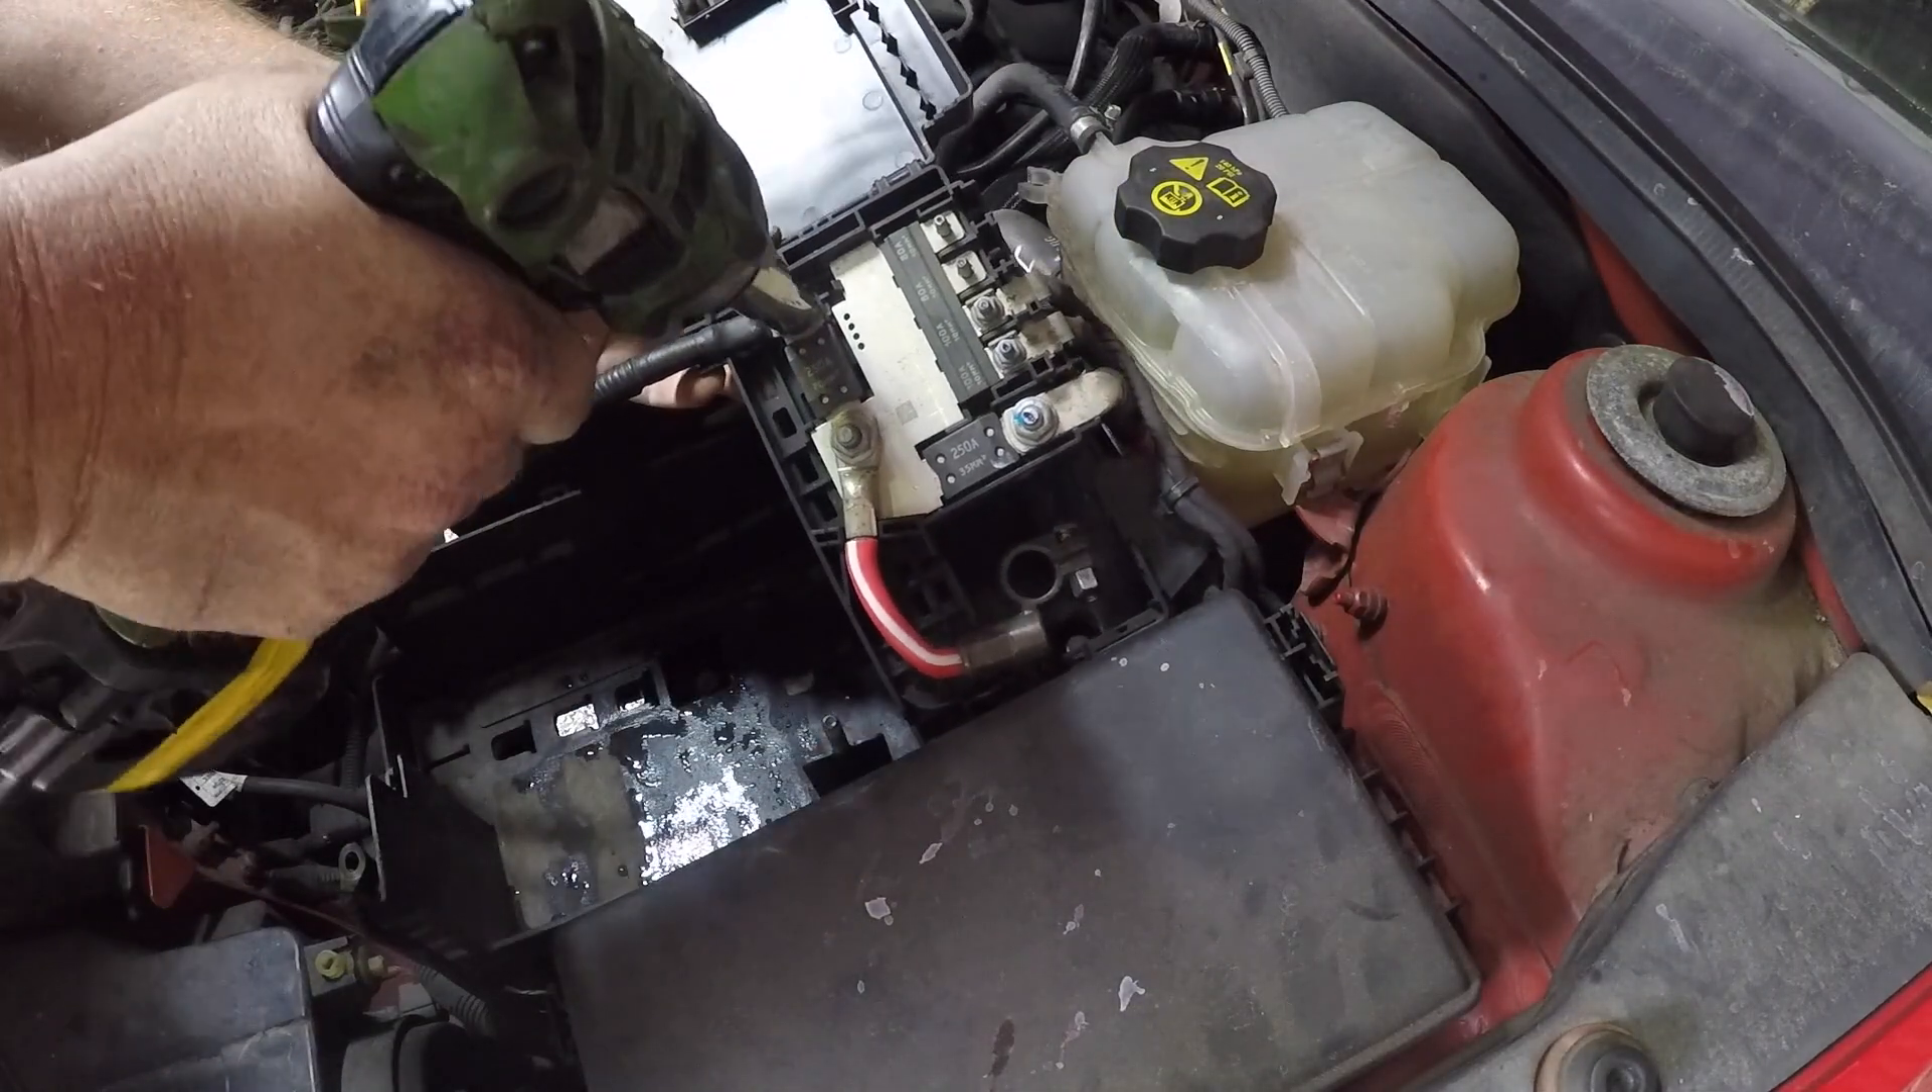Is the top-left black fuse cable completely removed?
No.